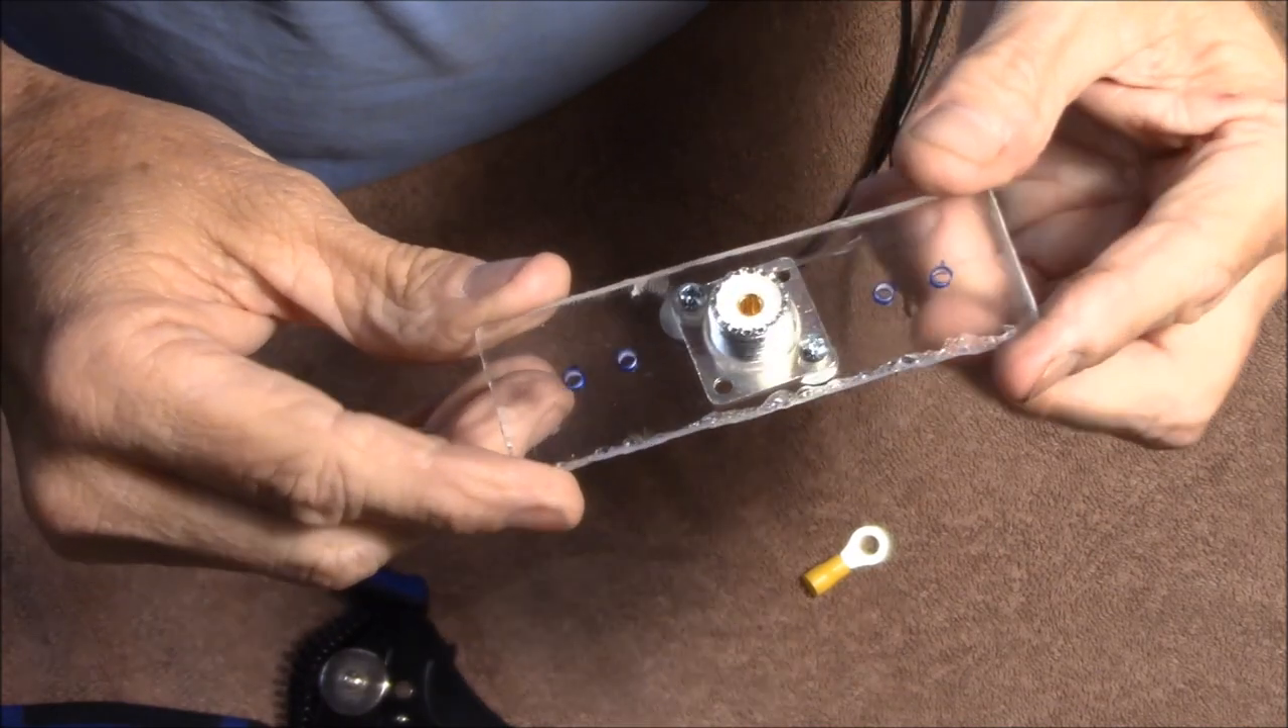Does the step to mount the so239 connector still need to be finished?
No.